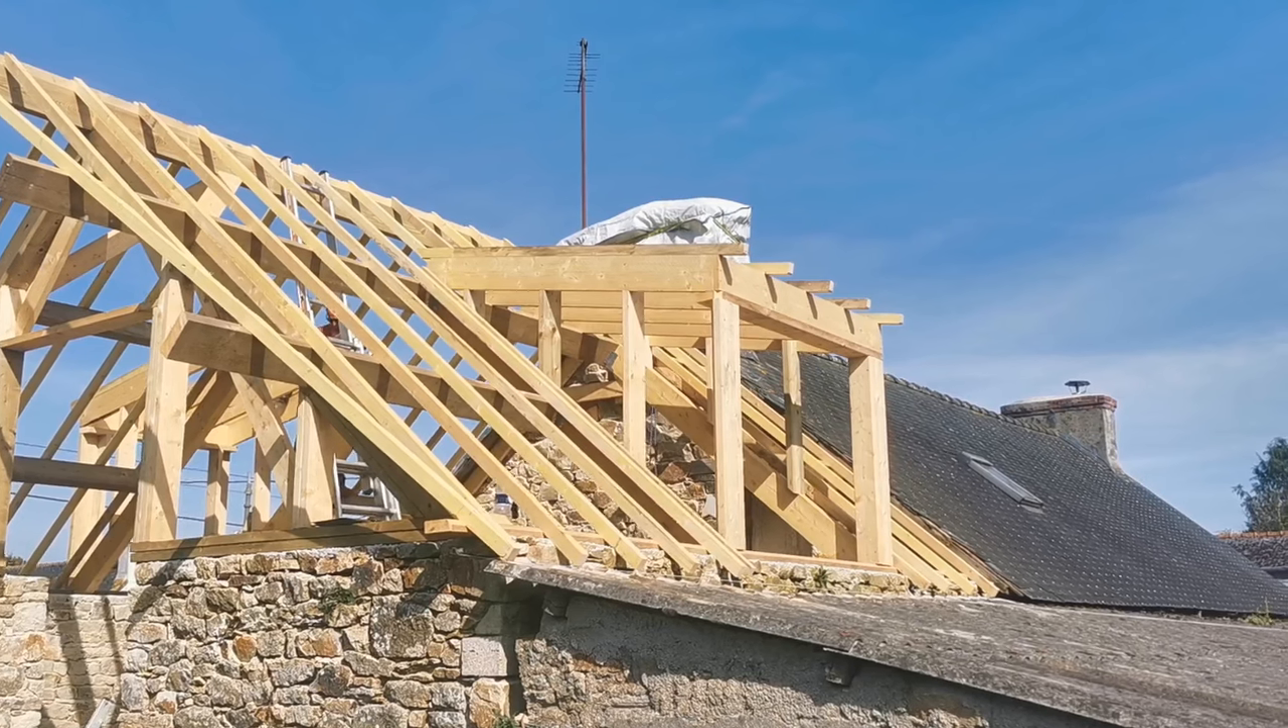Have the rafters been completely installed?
Yes.